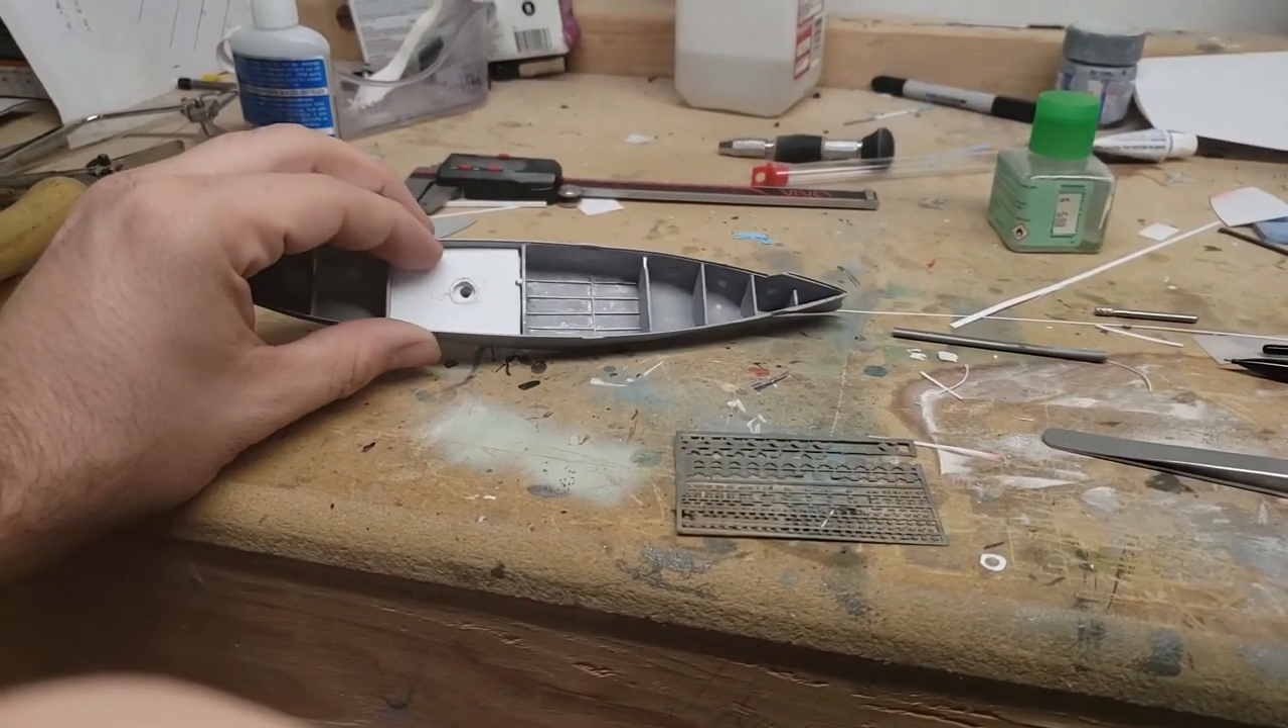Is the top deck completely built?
No.